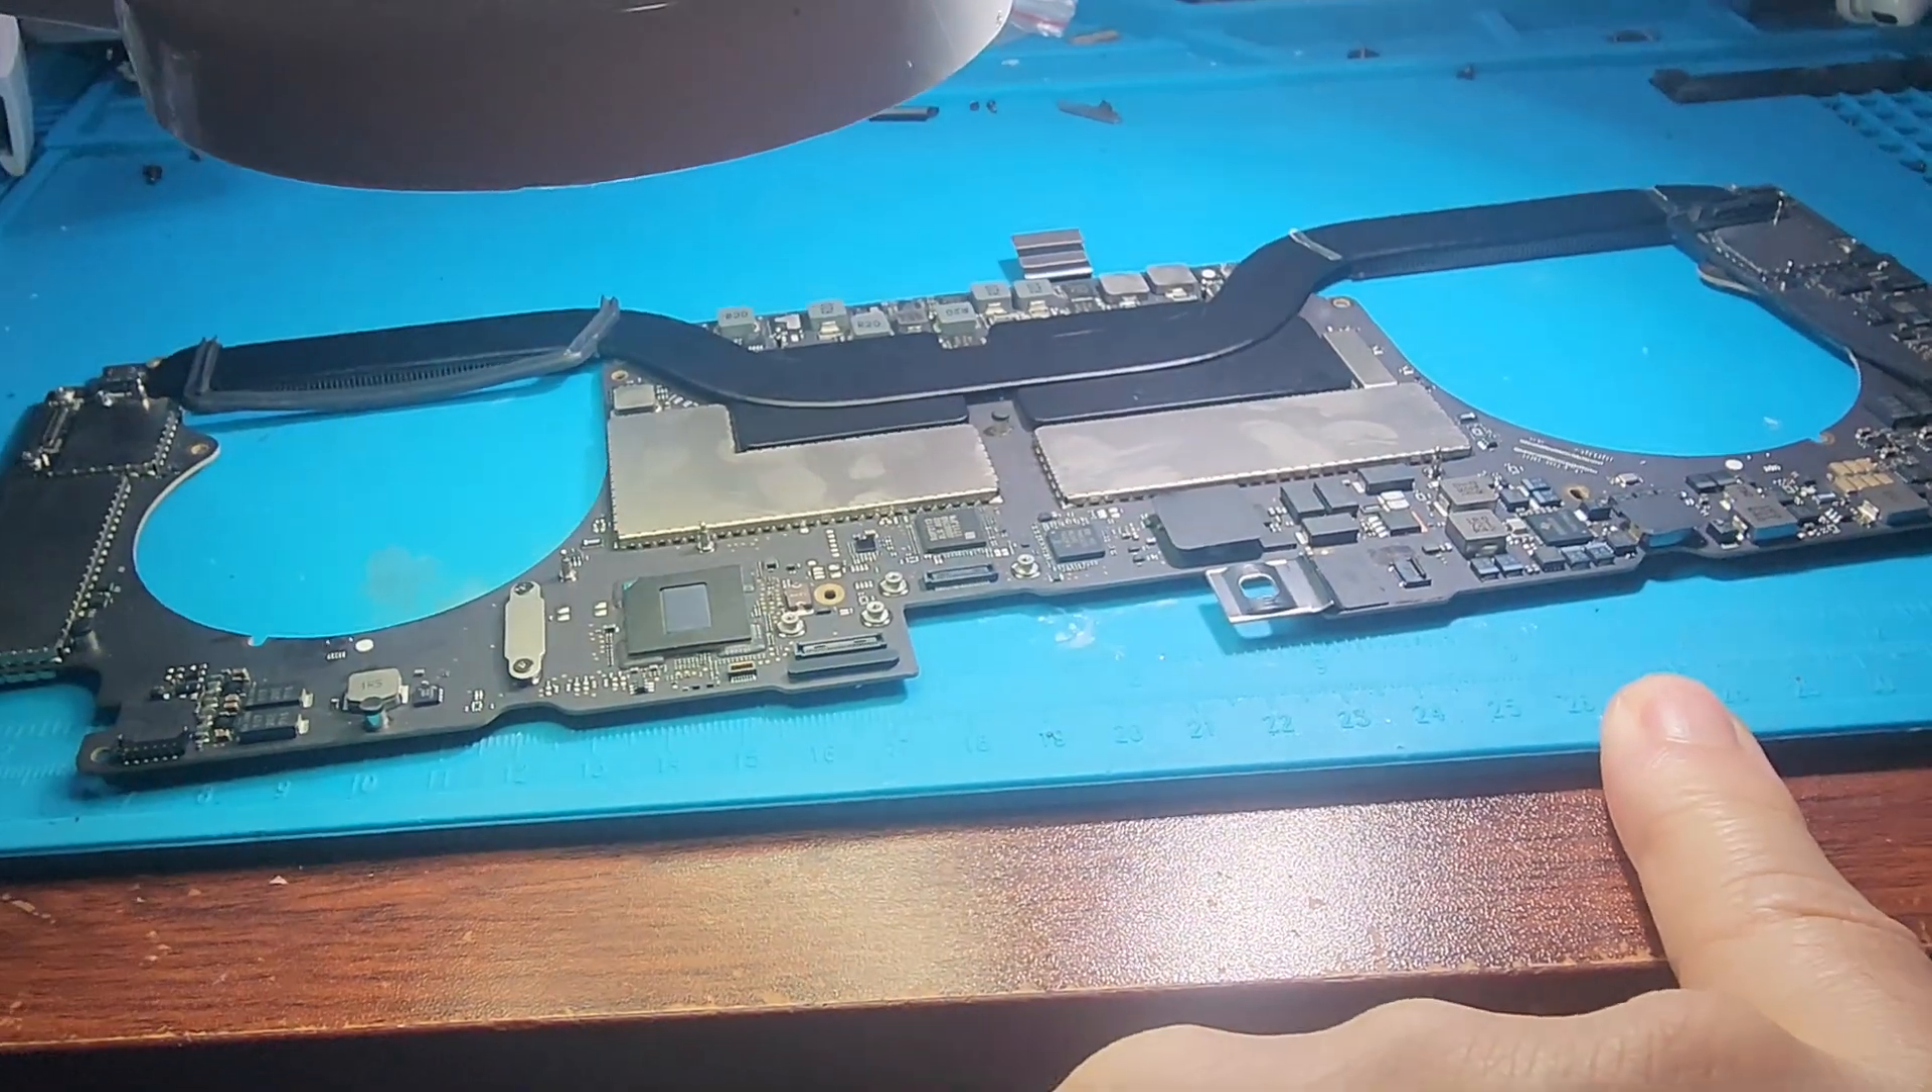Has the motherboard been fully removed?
Yes.